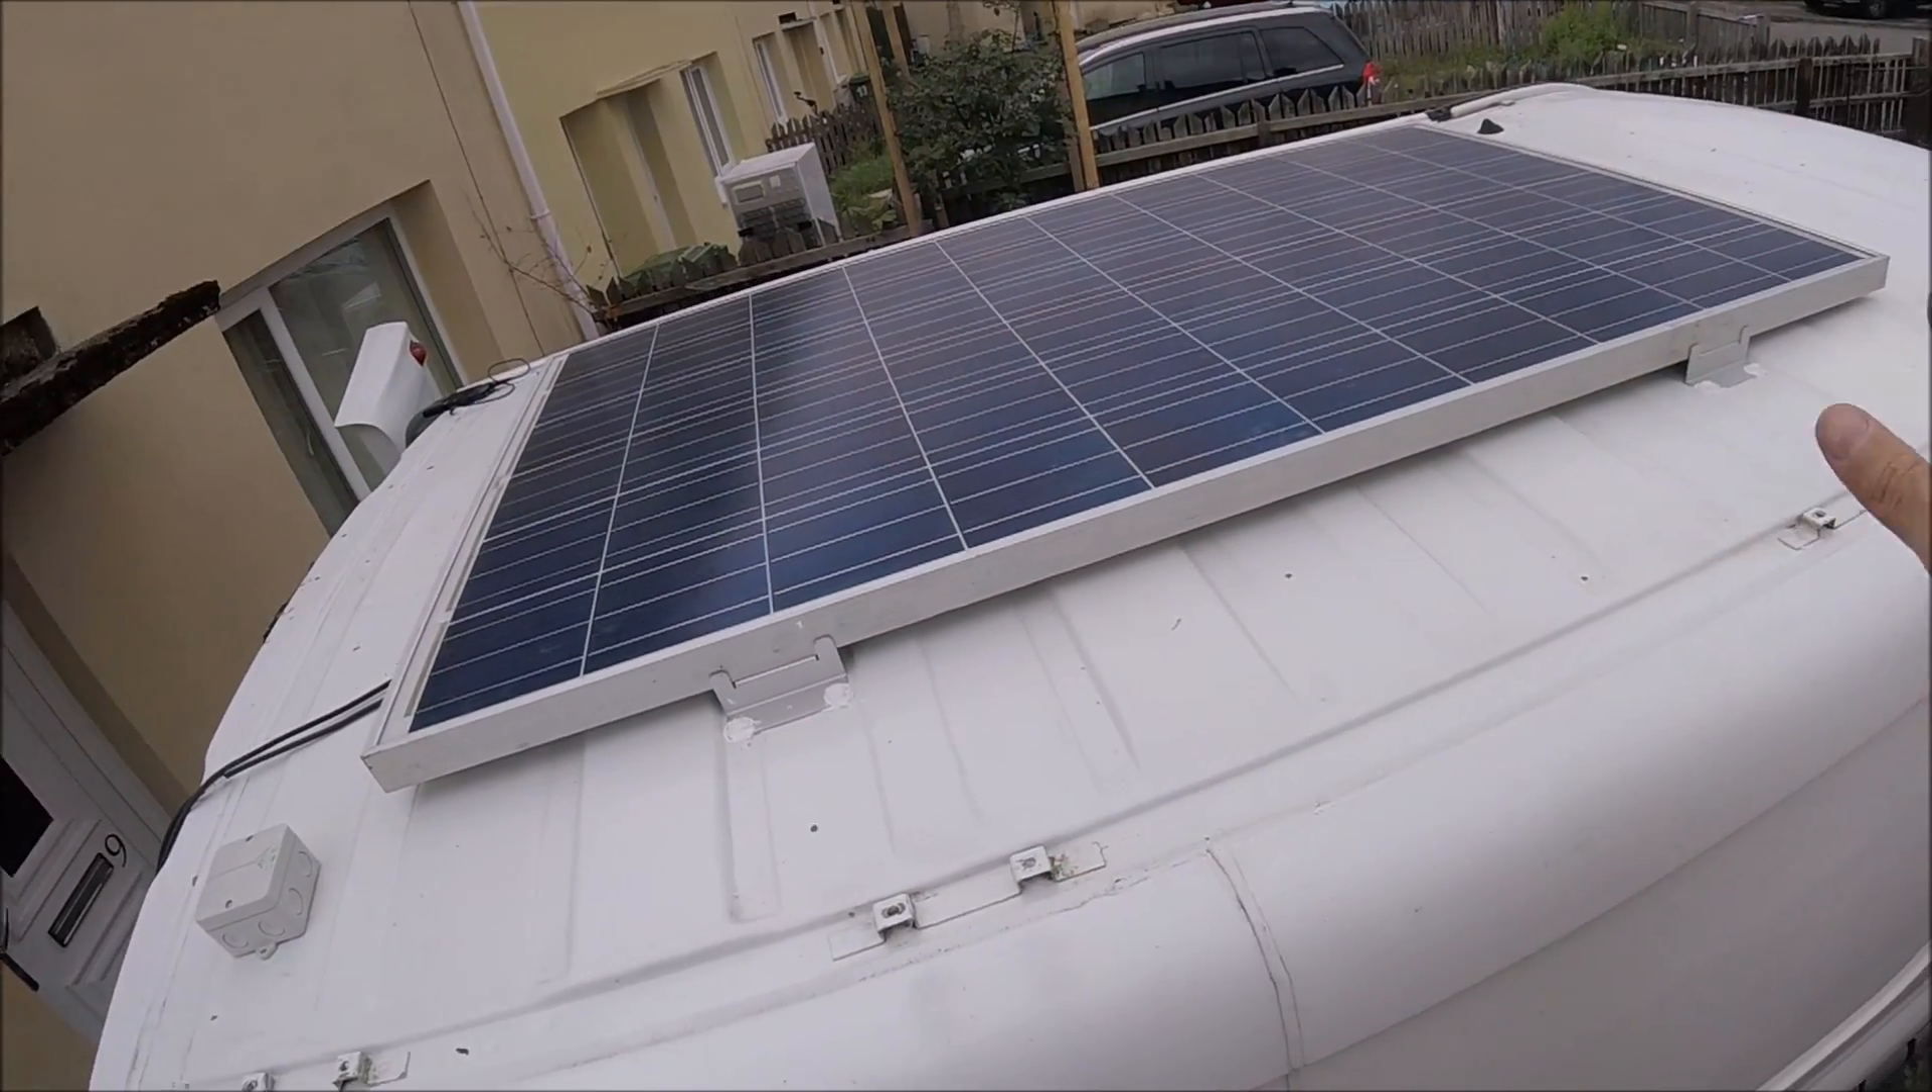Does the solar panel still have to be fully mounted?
No.